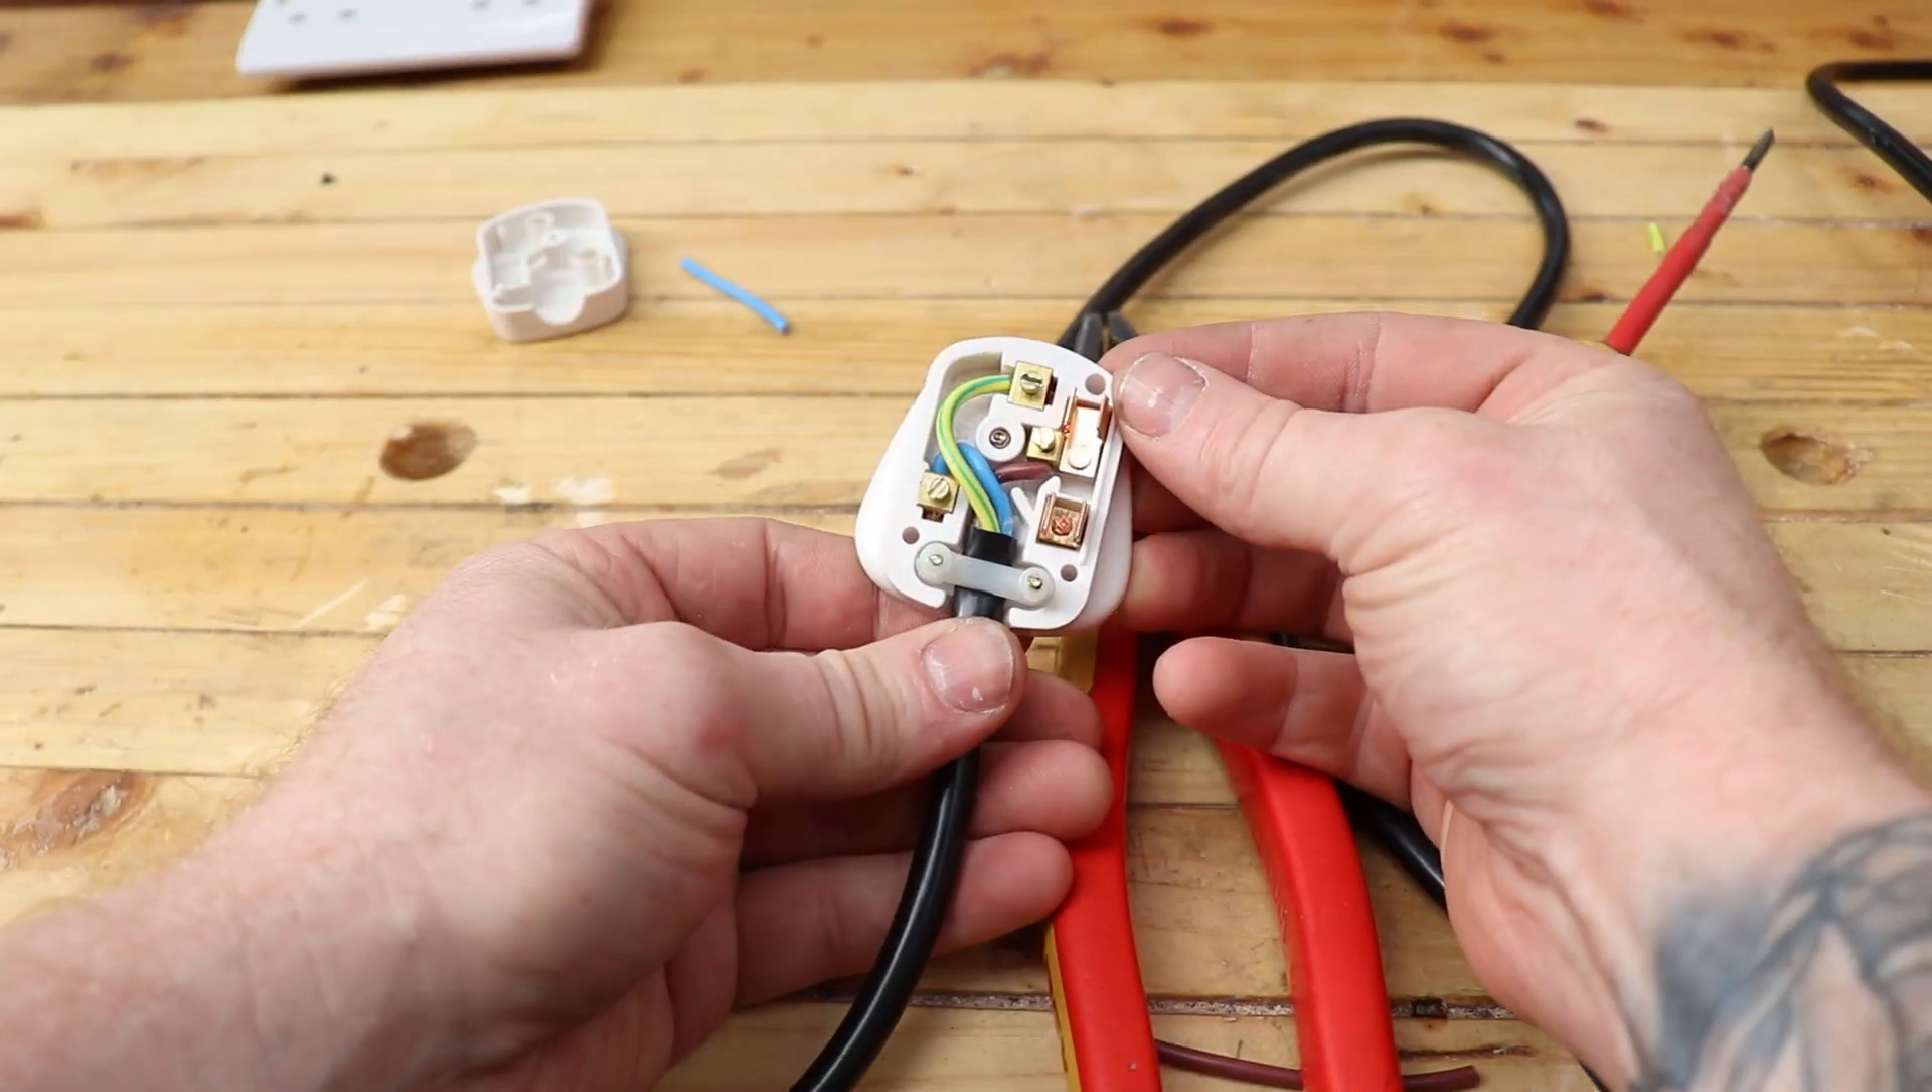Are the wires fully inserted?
Yes.